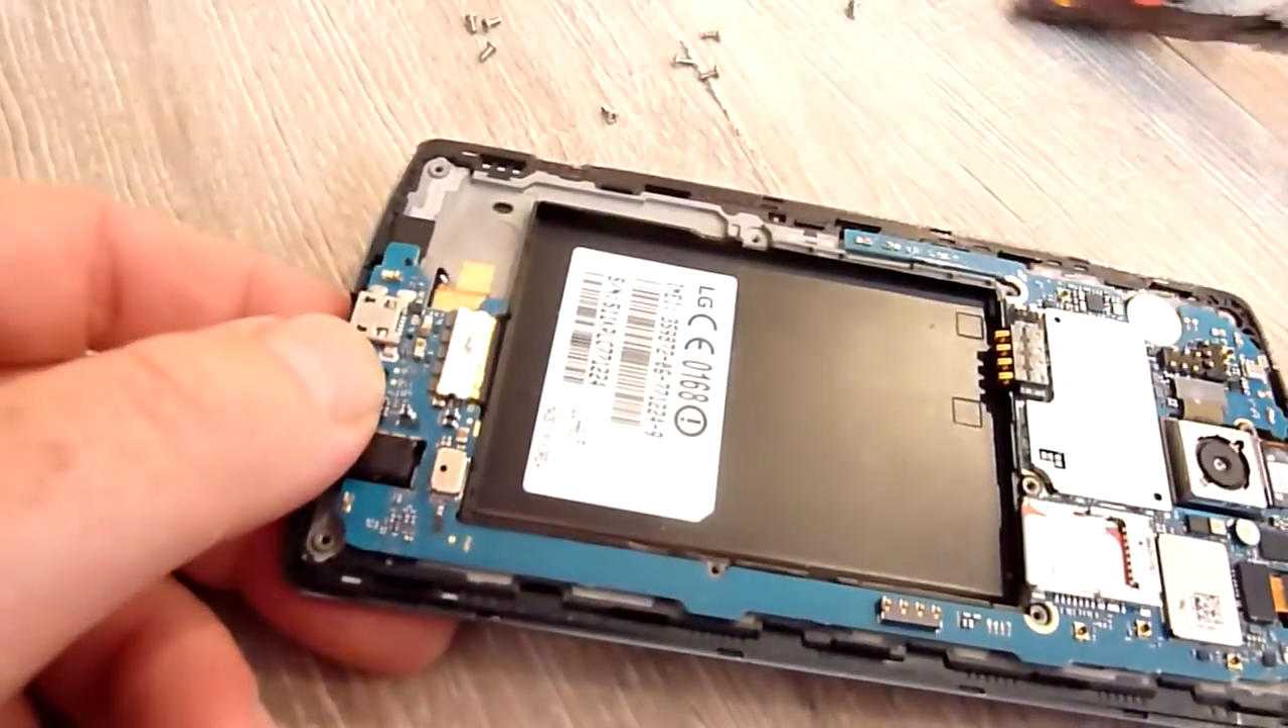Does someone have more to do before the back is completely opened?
No.